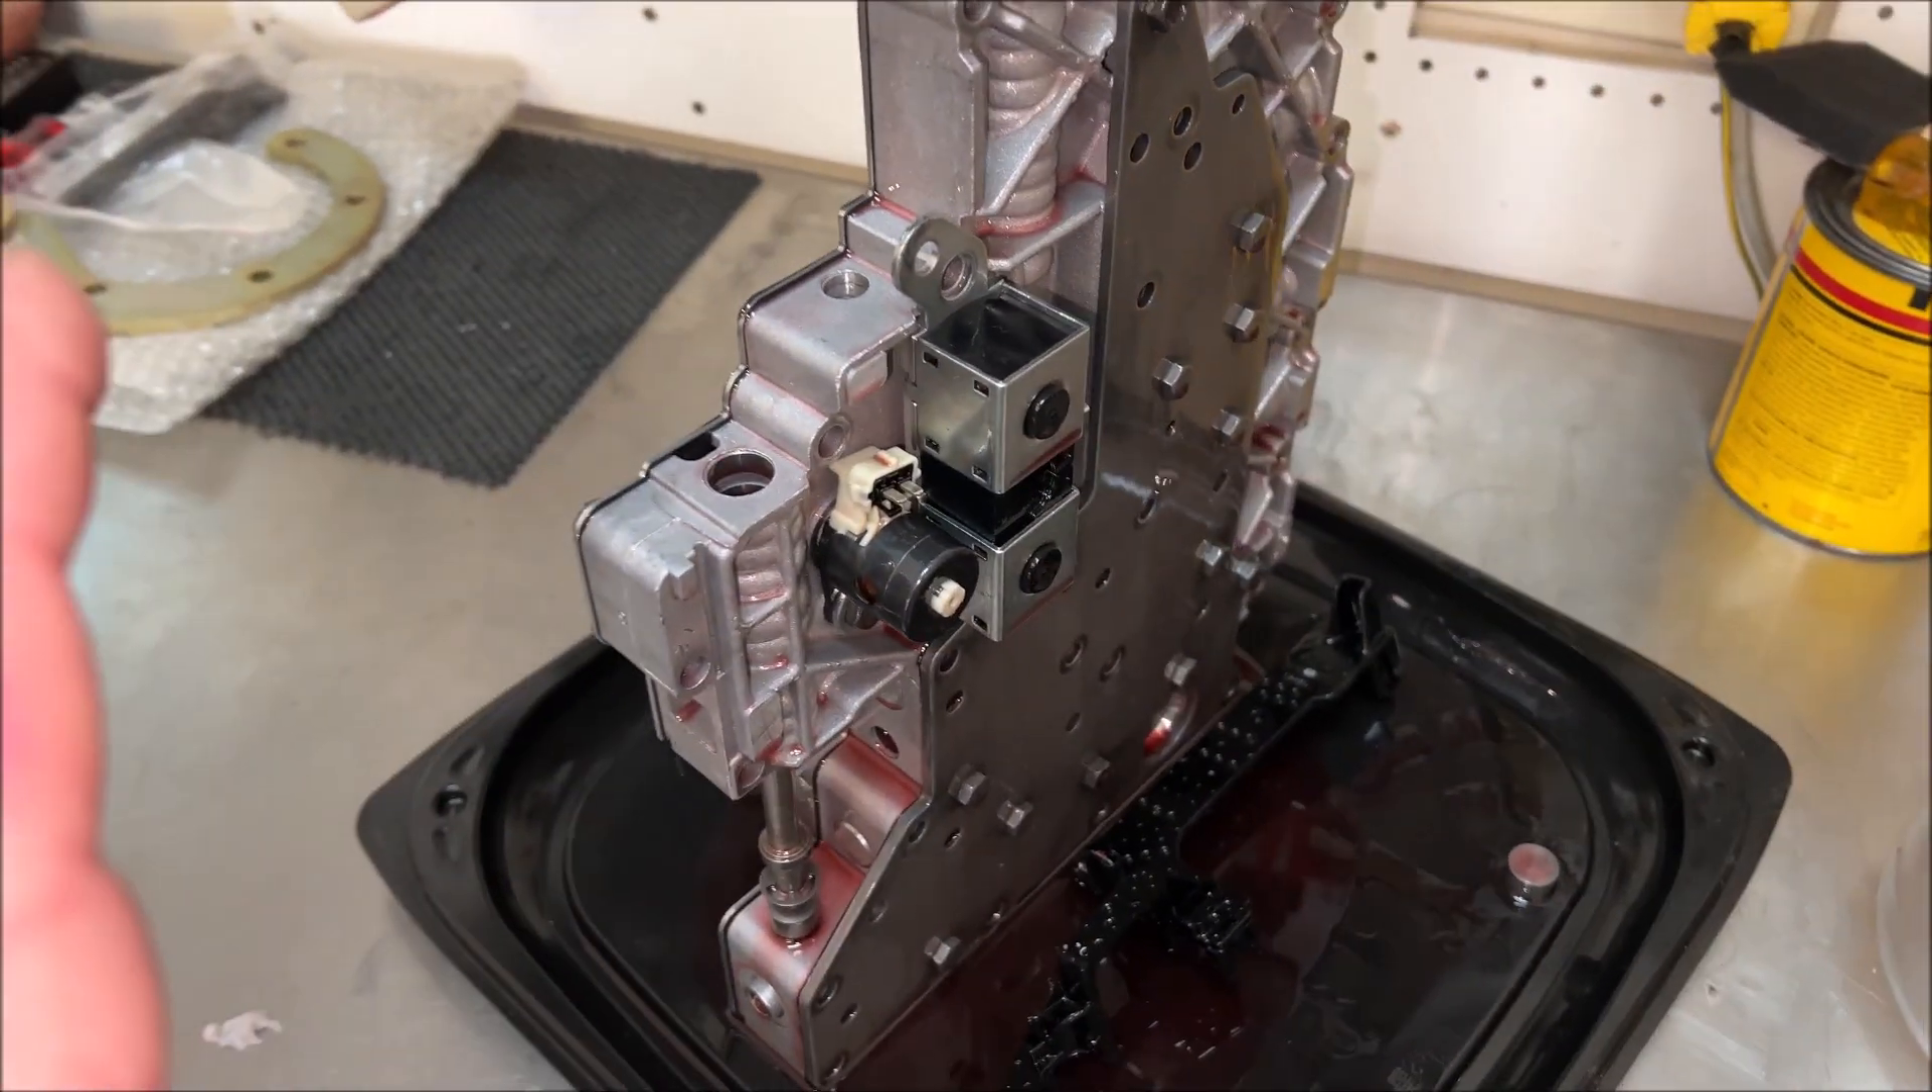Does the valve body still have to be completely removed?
No.